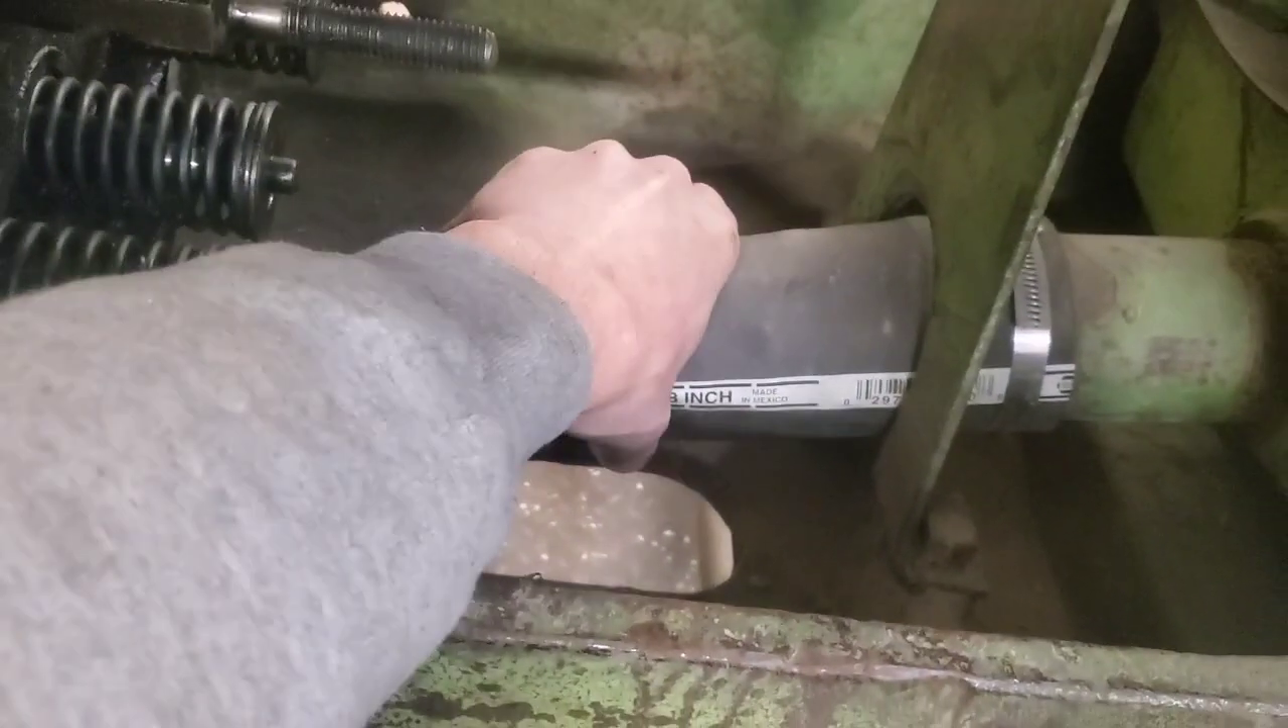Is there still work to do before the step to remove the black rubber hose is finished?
Yes.